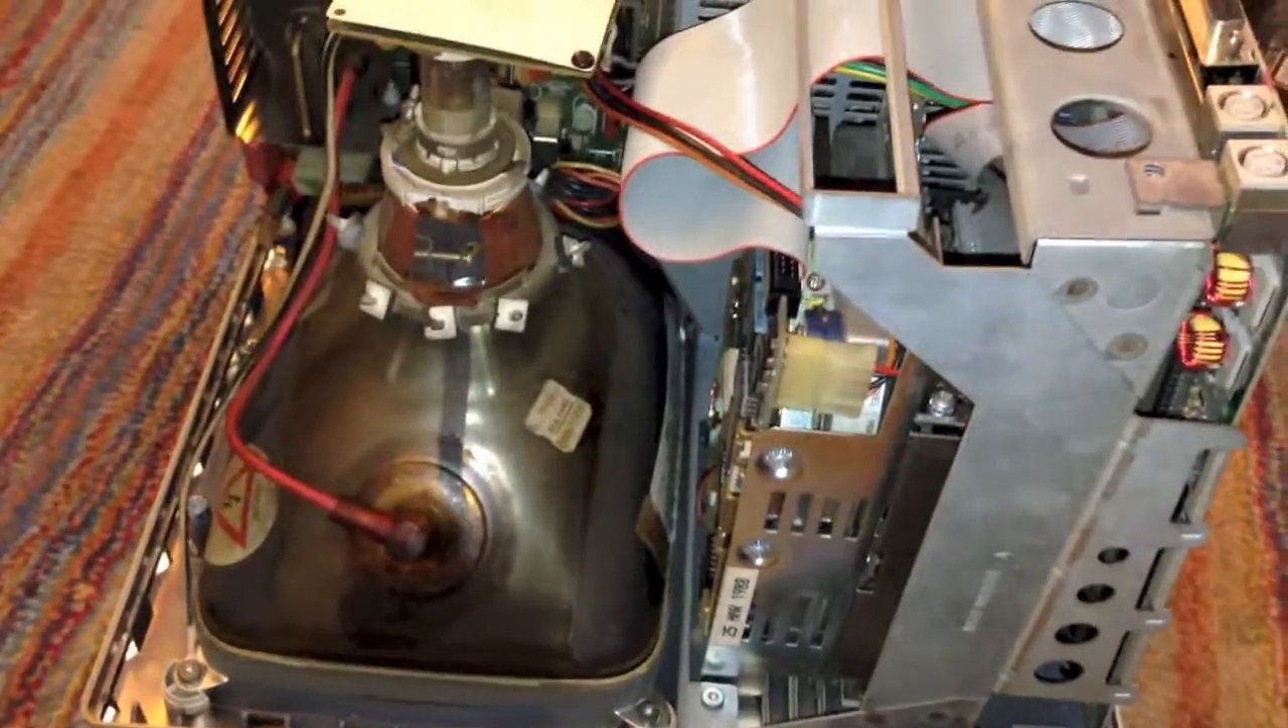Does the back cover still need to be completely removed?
No.